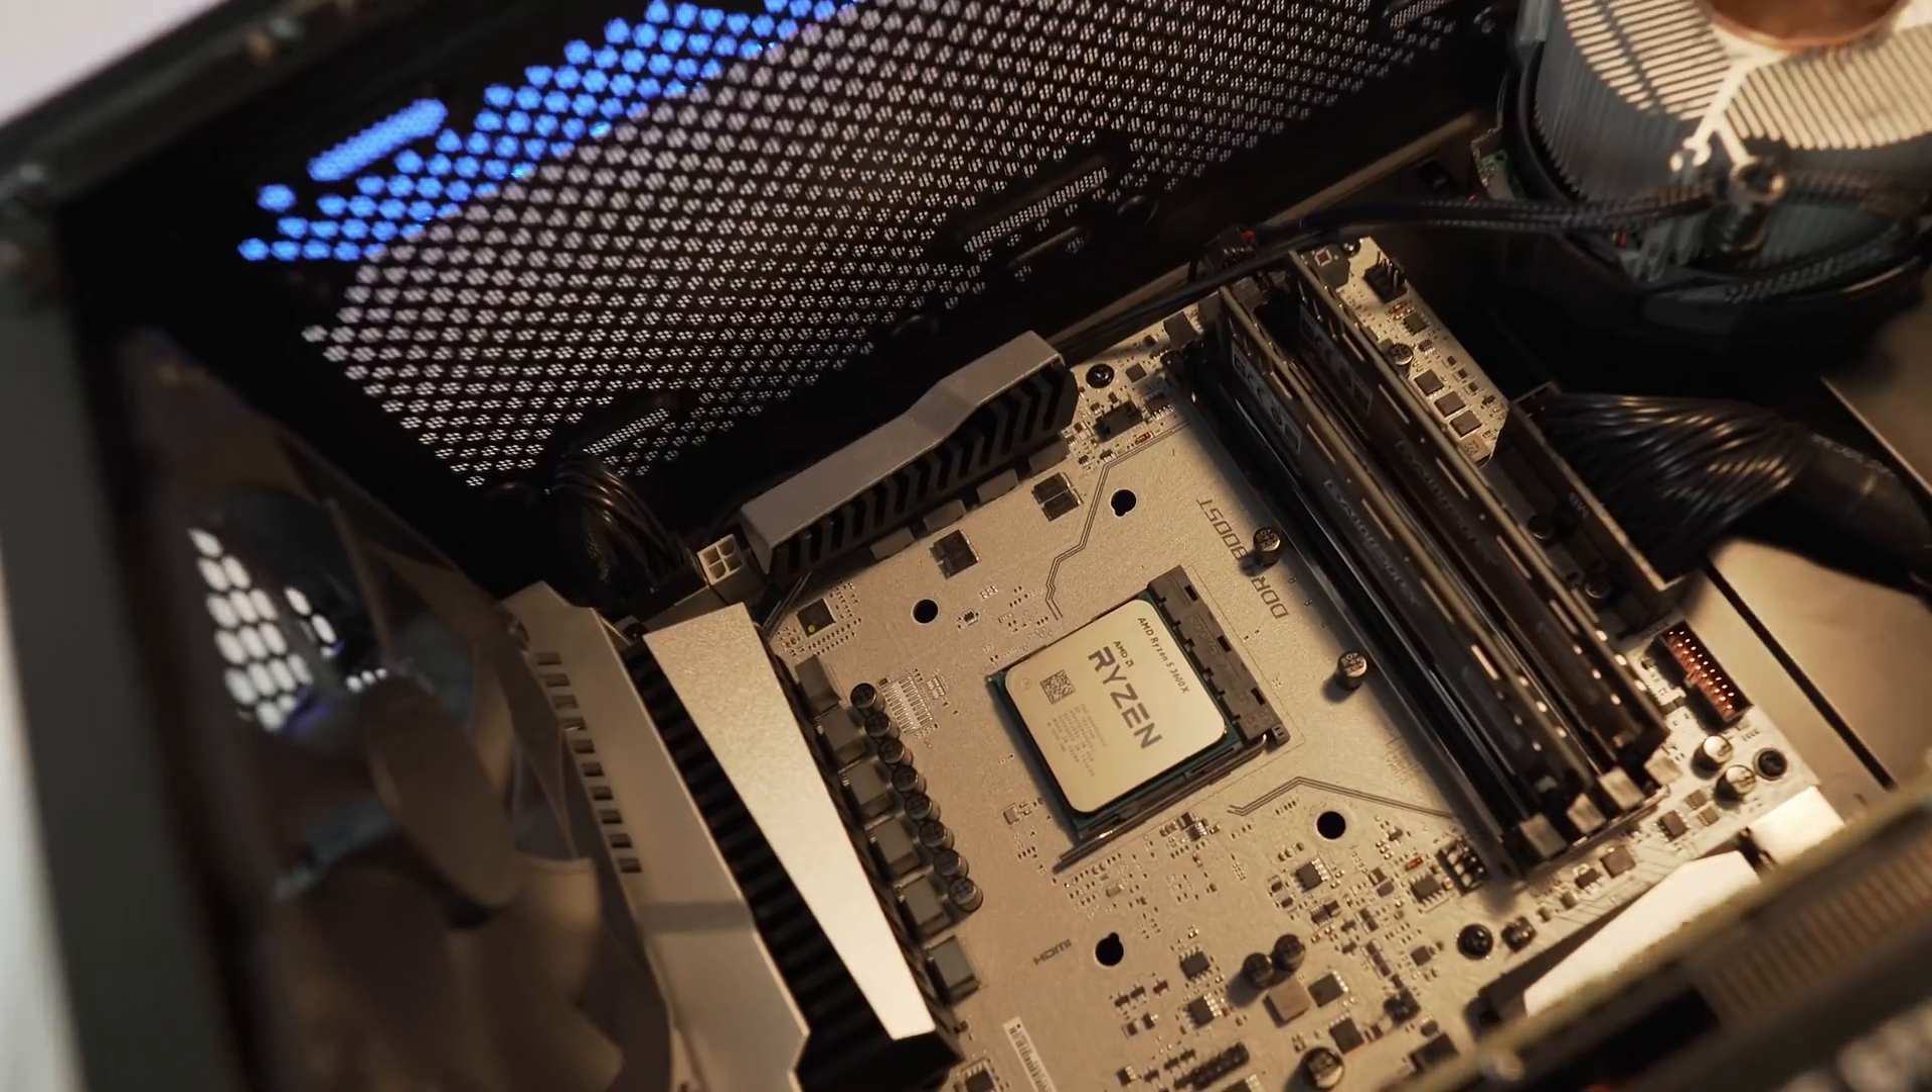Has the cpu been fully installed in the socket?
Yes.